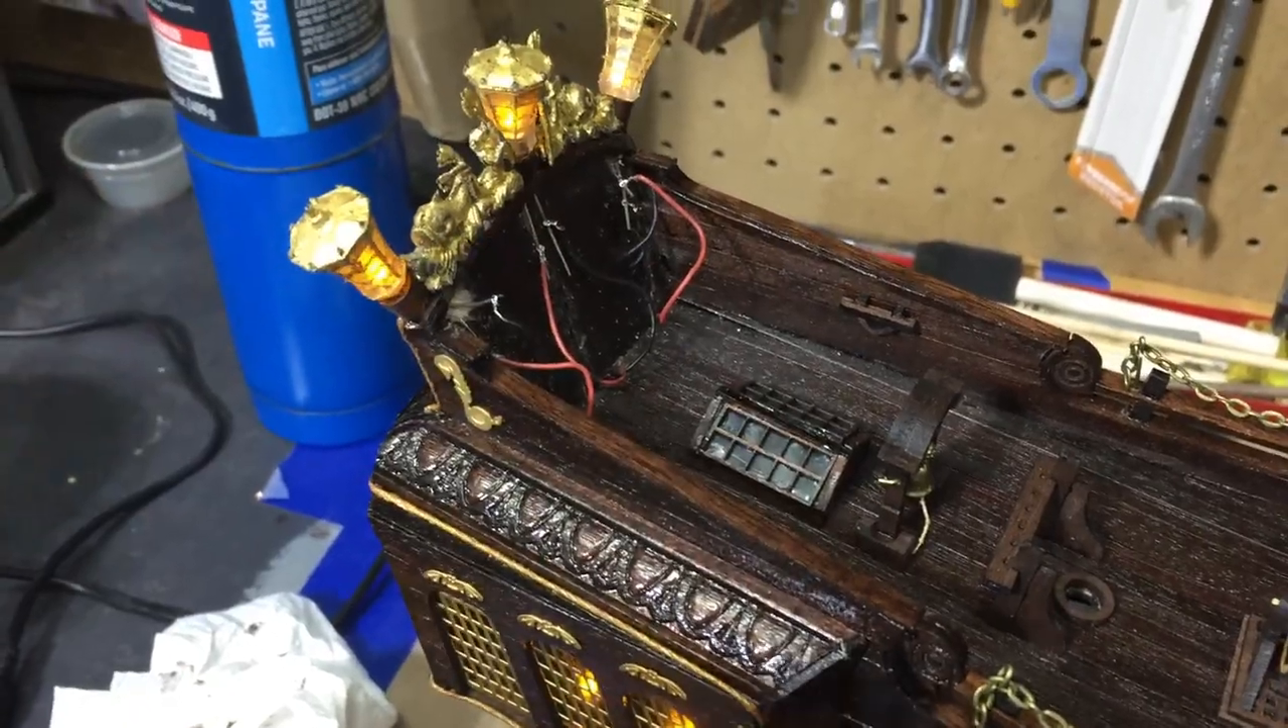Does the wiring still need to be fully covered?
Yes.